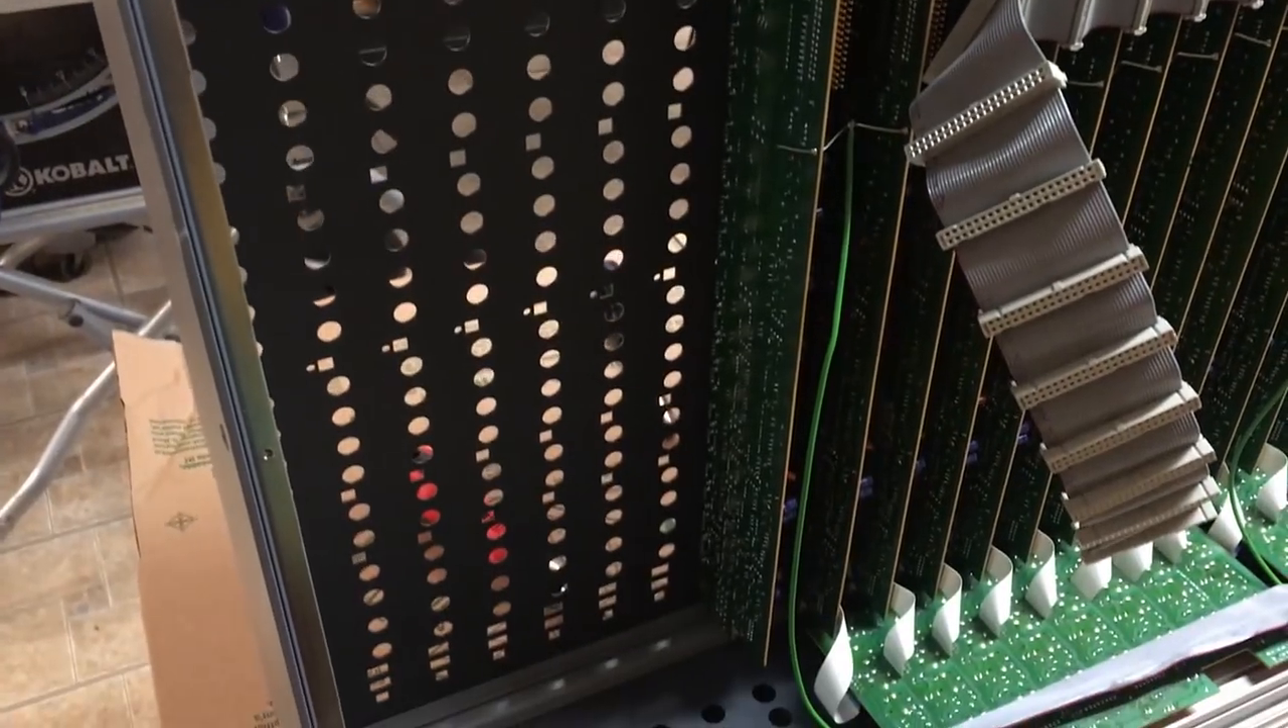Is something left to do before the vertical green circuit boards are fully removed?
Yes.